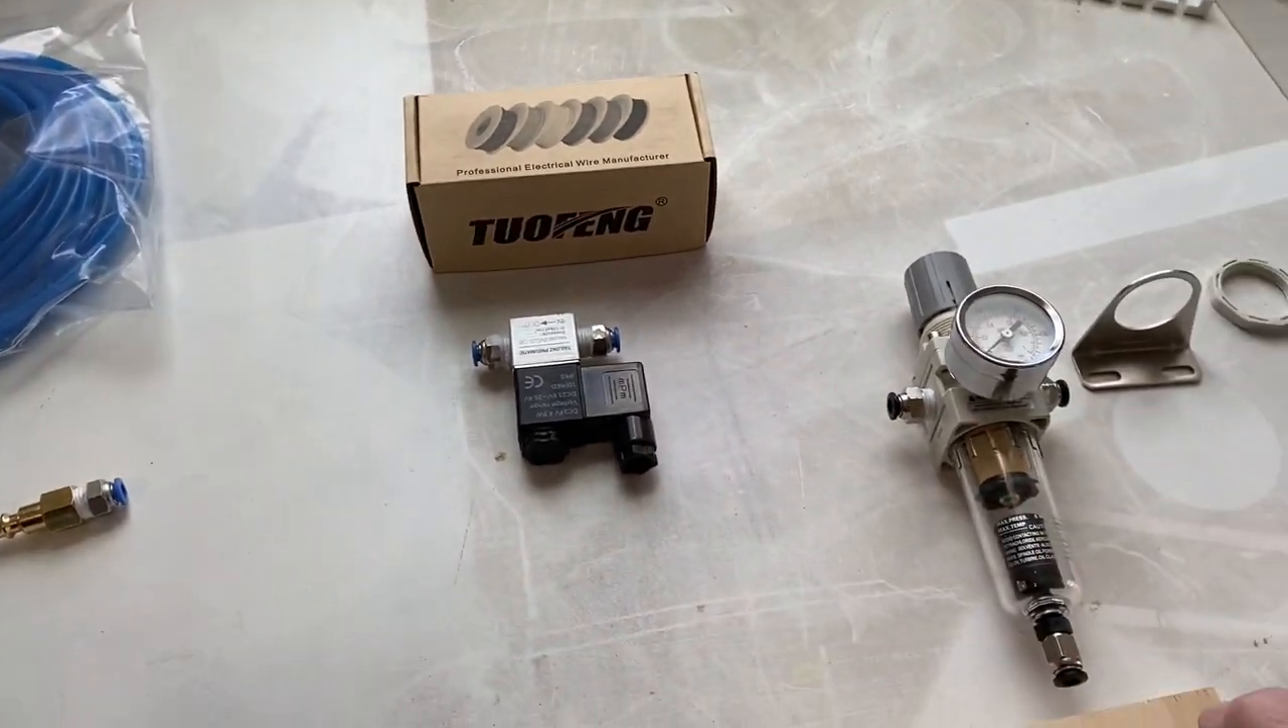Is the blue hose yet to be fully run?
Yes.